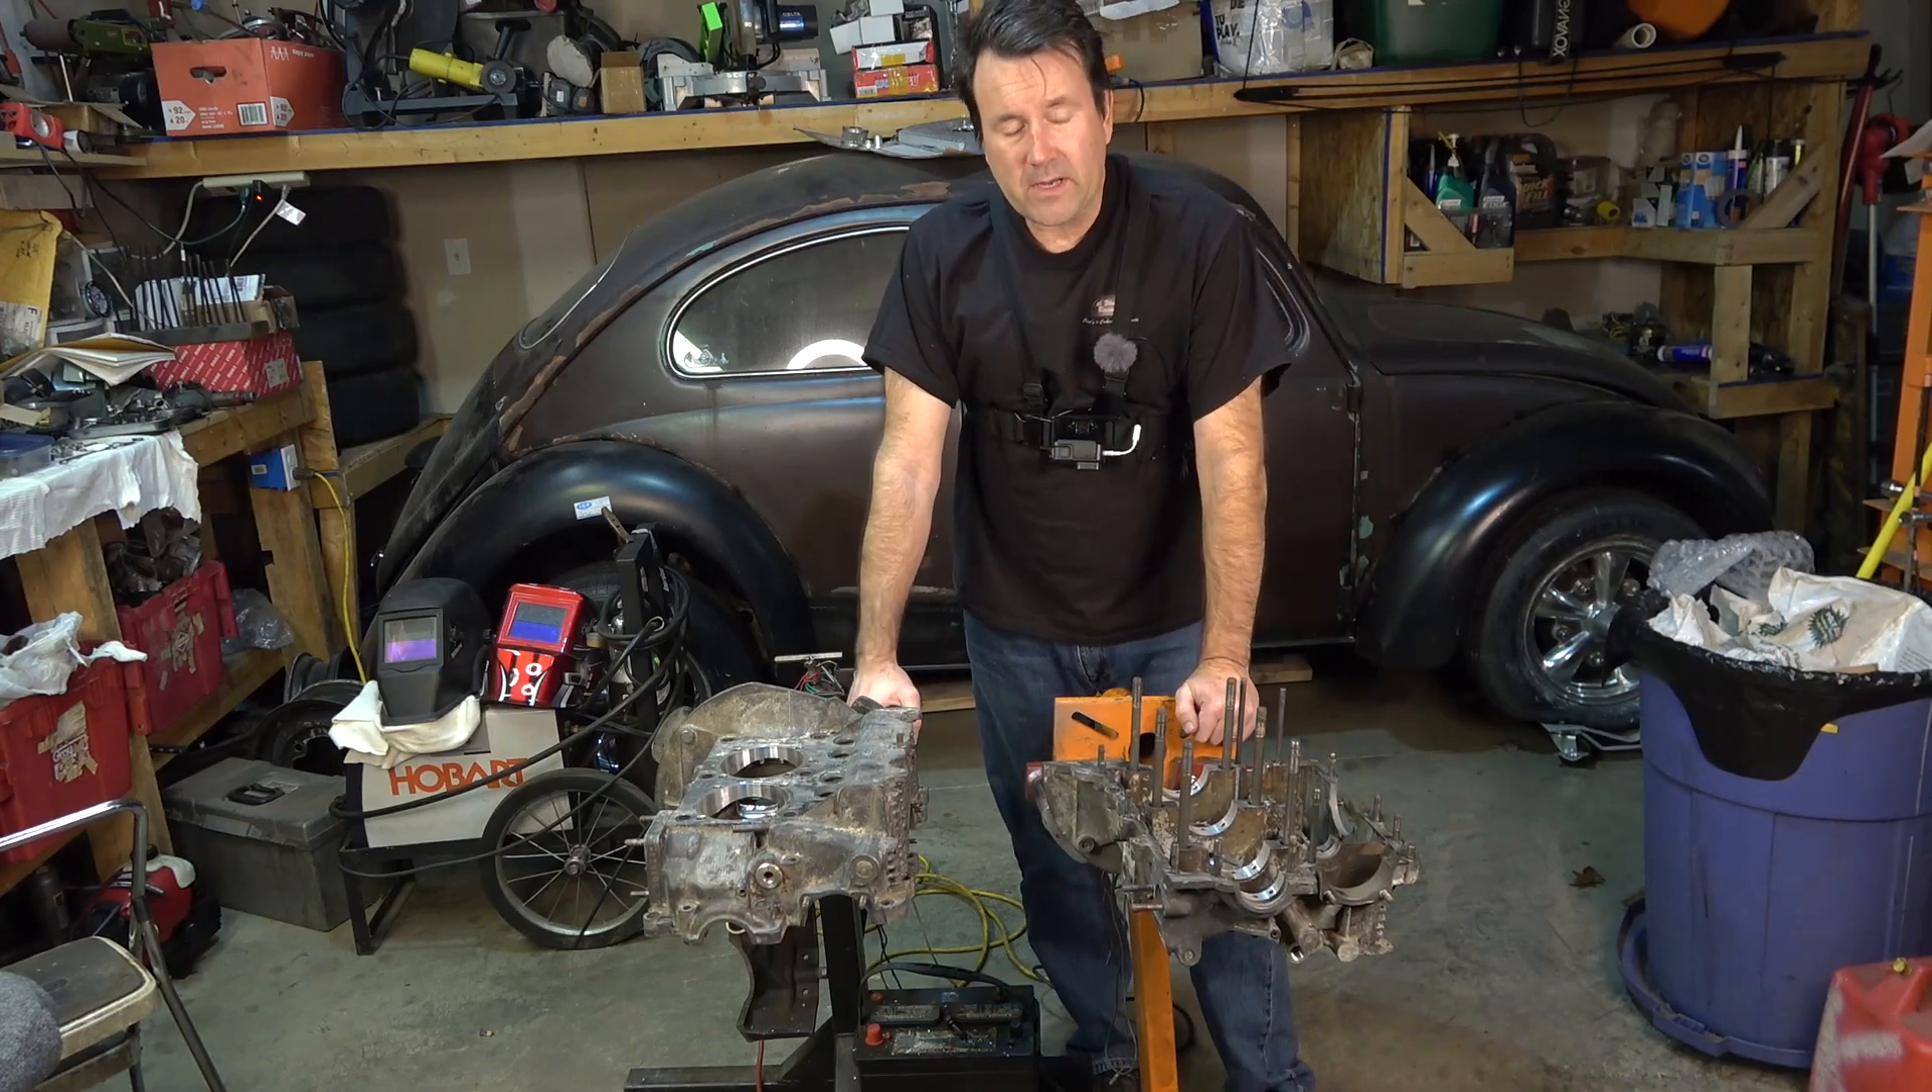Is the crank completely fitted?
No.